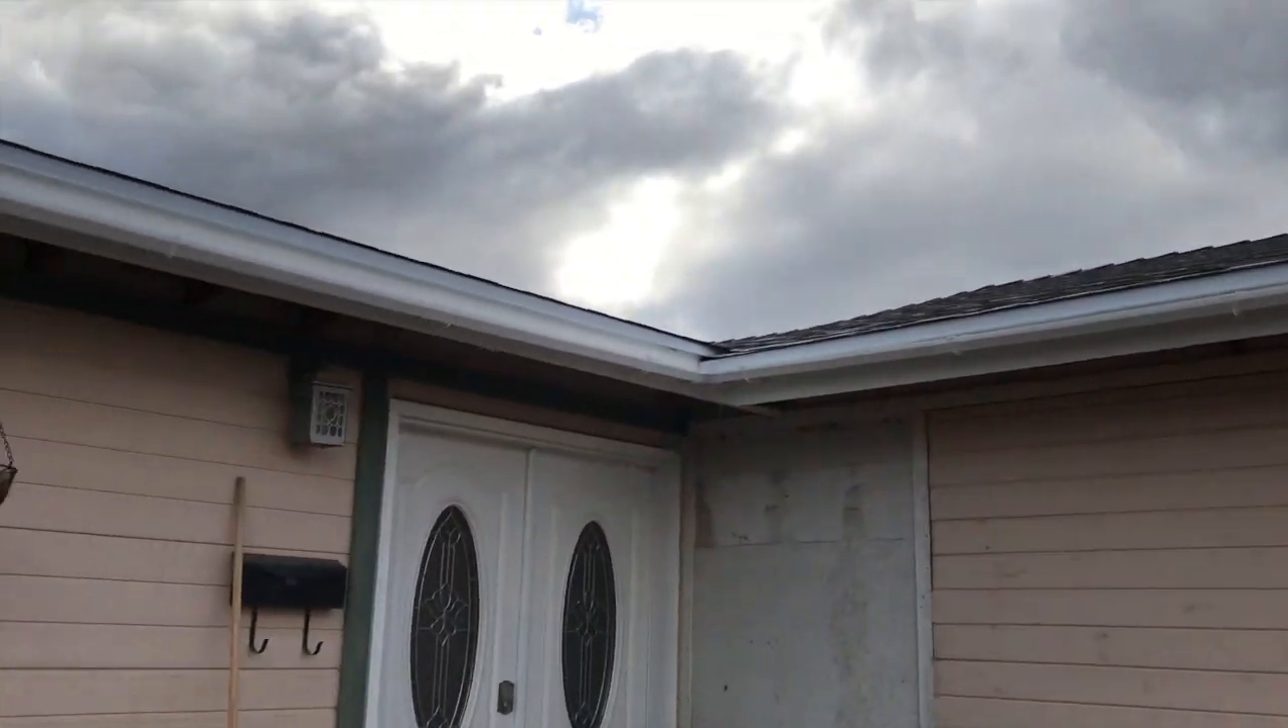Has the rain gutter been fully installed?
Yes.